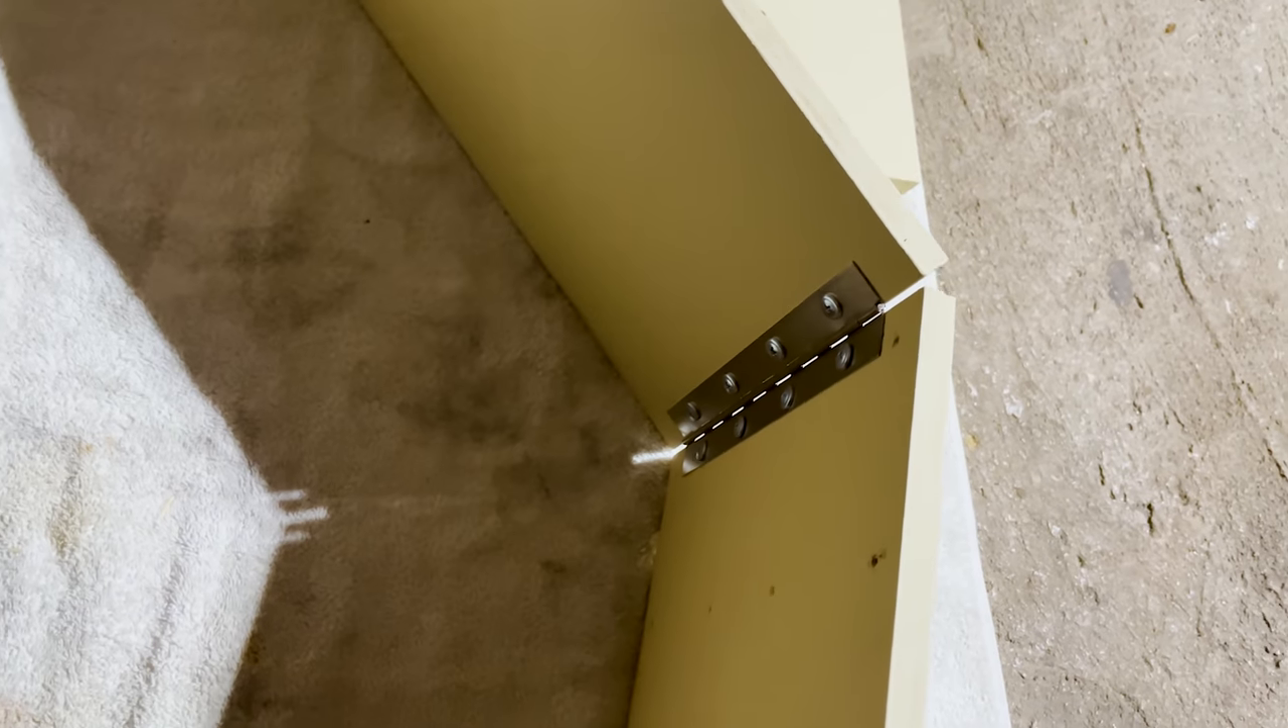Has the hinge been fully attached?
Yes.